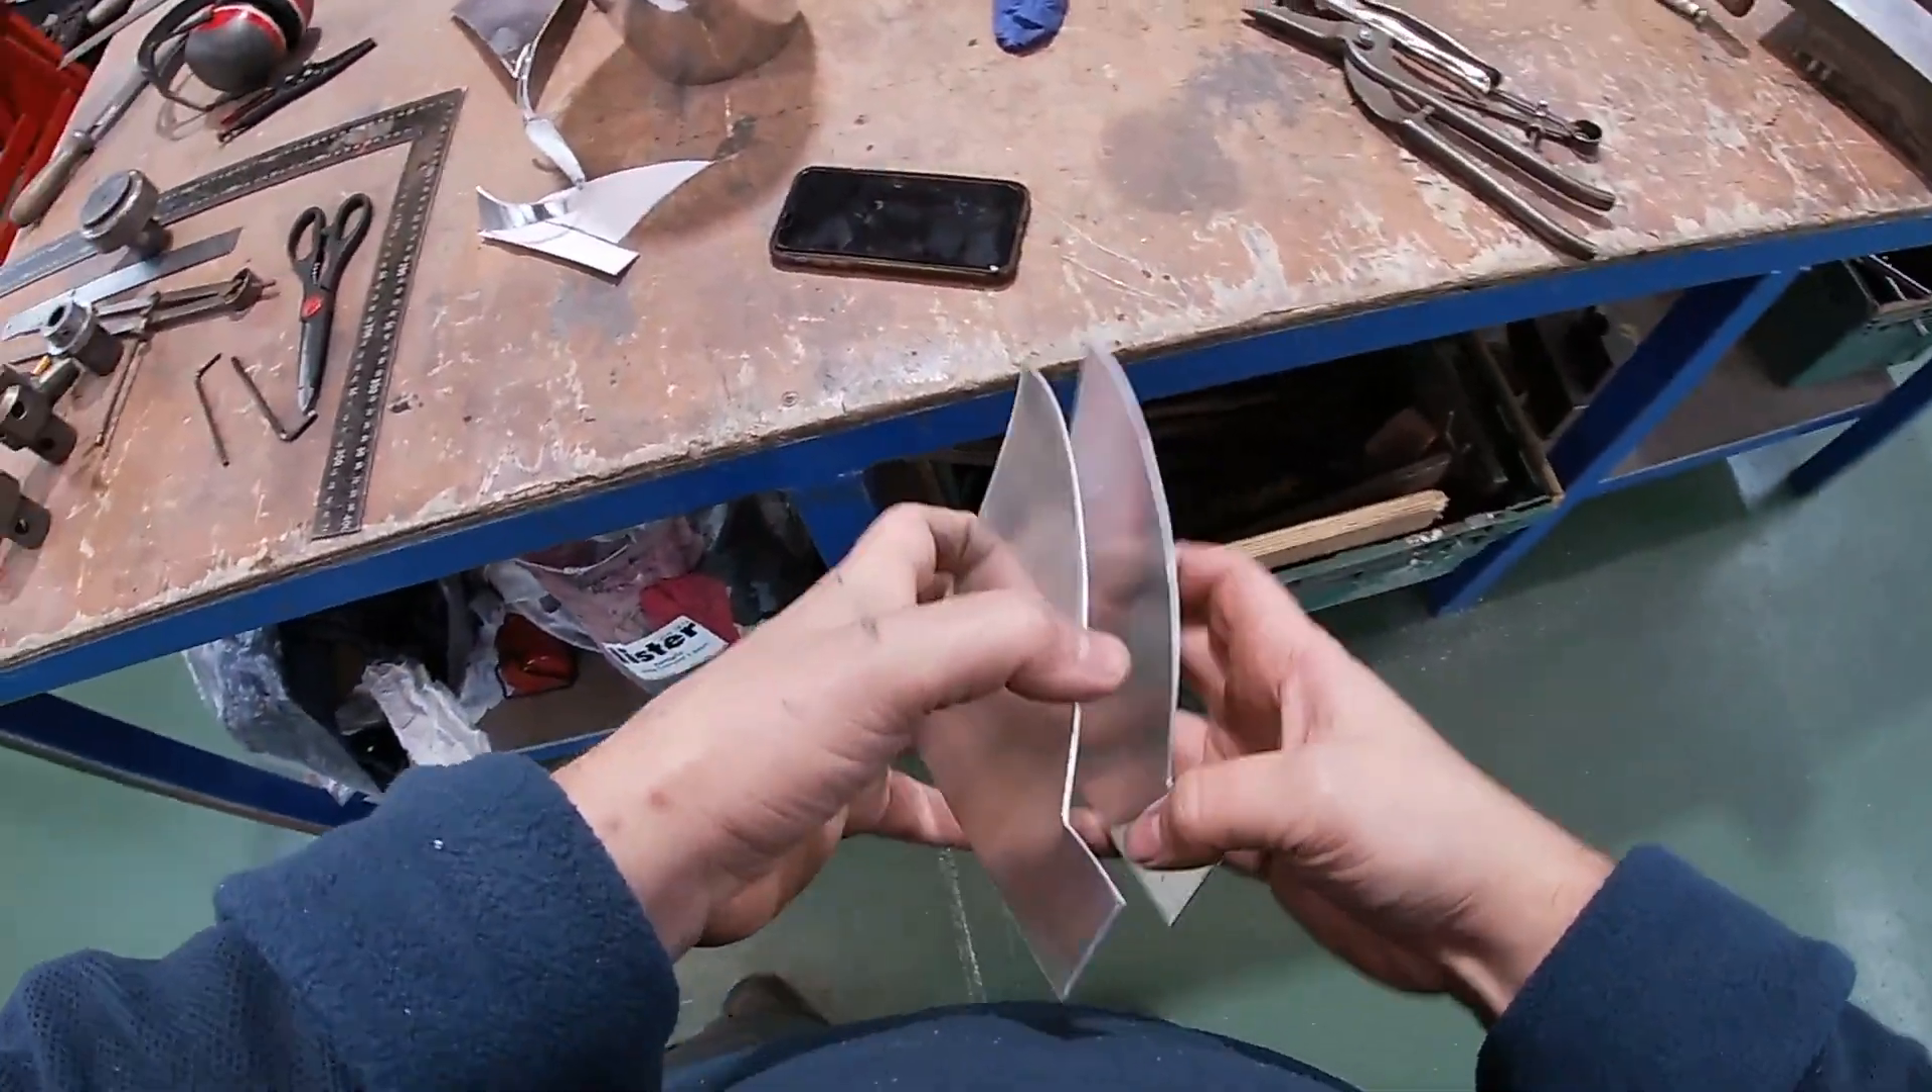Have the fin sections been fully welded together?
No.